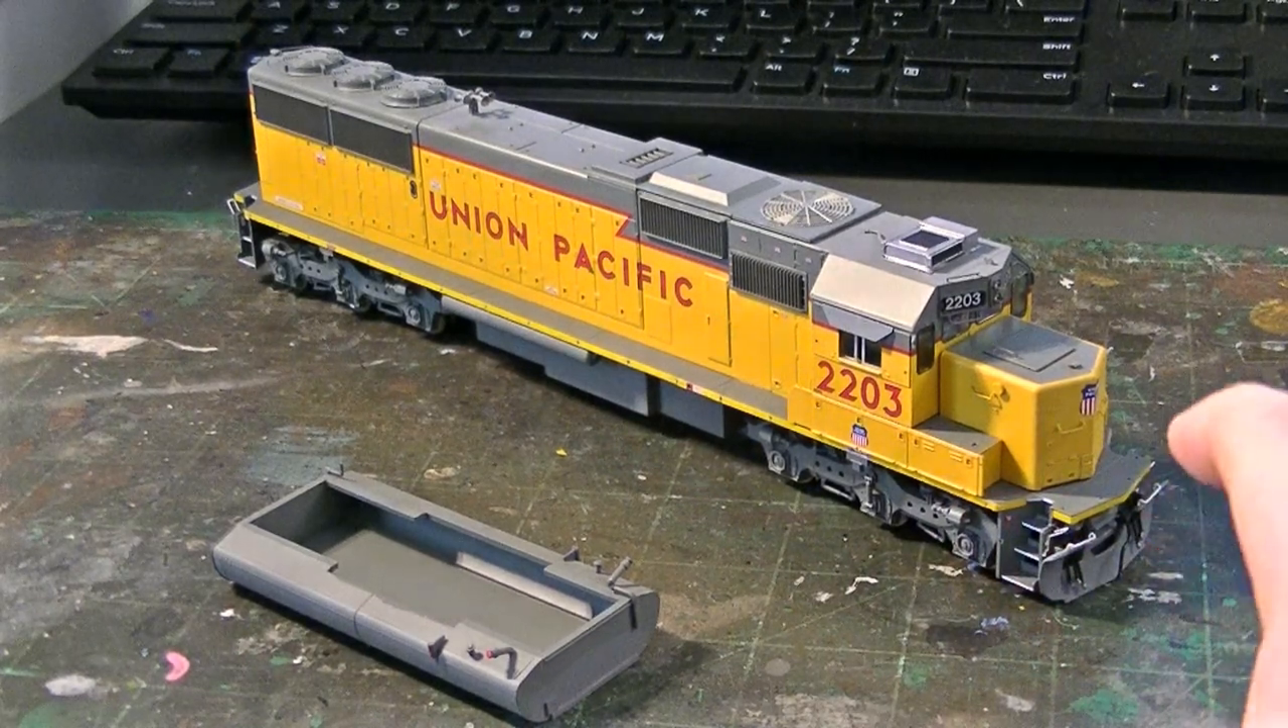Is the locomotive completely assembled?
No.